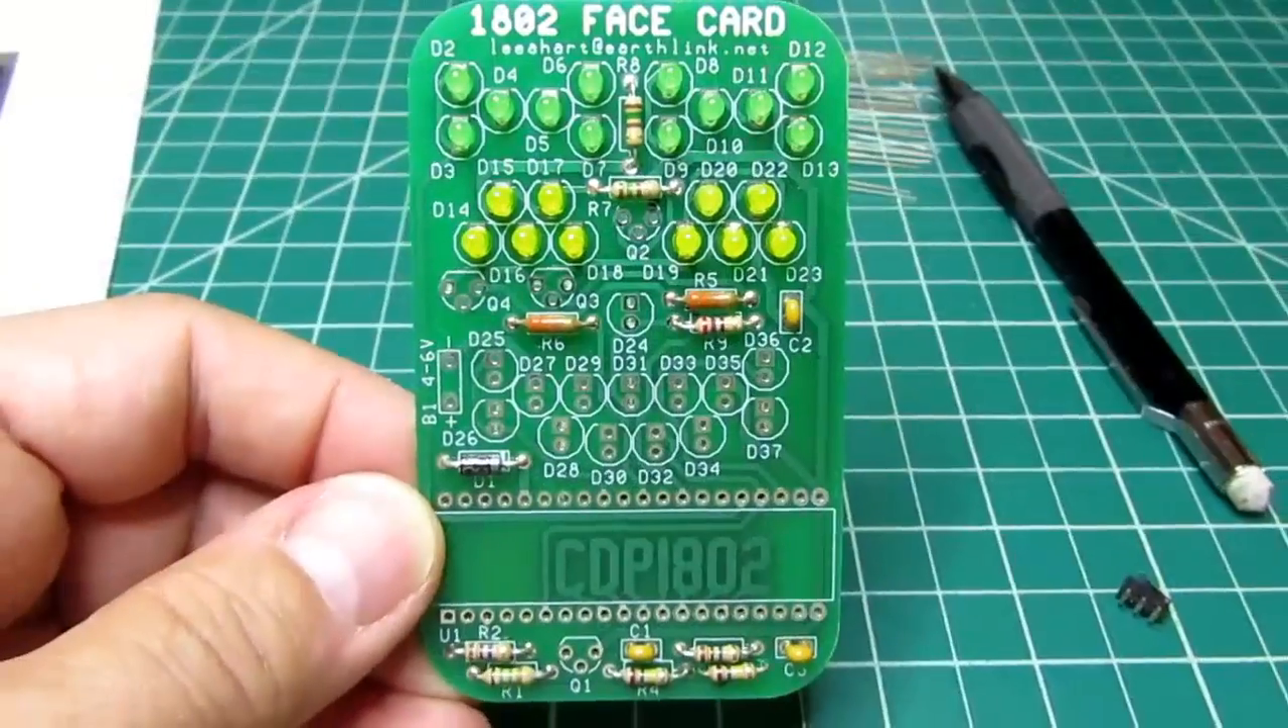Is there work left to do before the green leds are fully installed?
No.